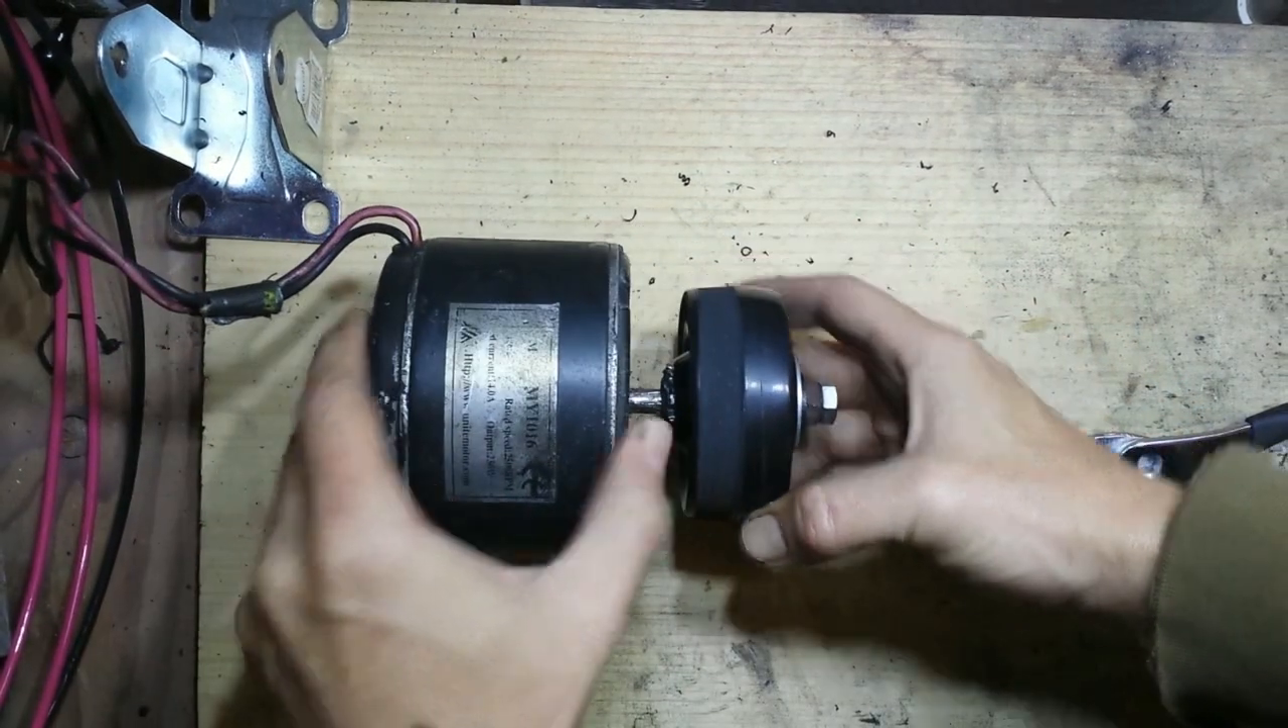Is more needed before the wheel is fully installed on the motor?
No.